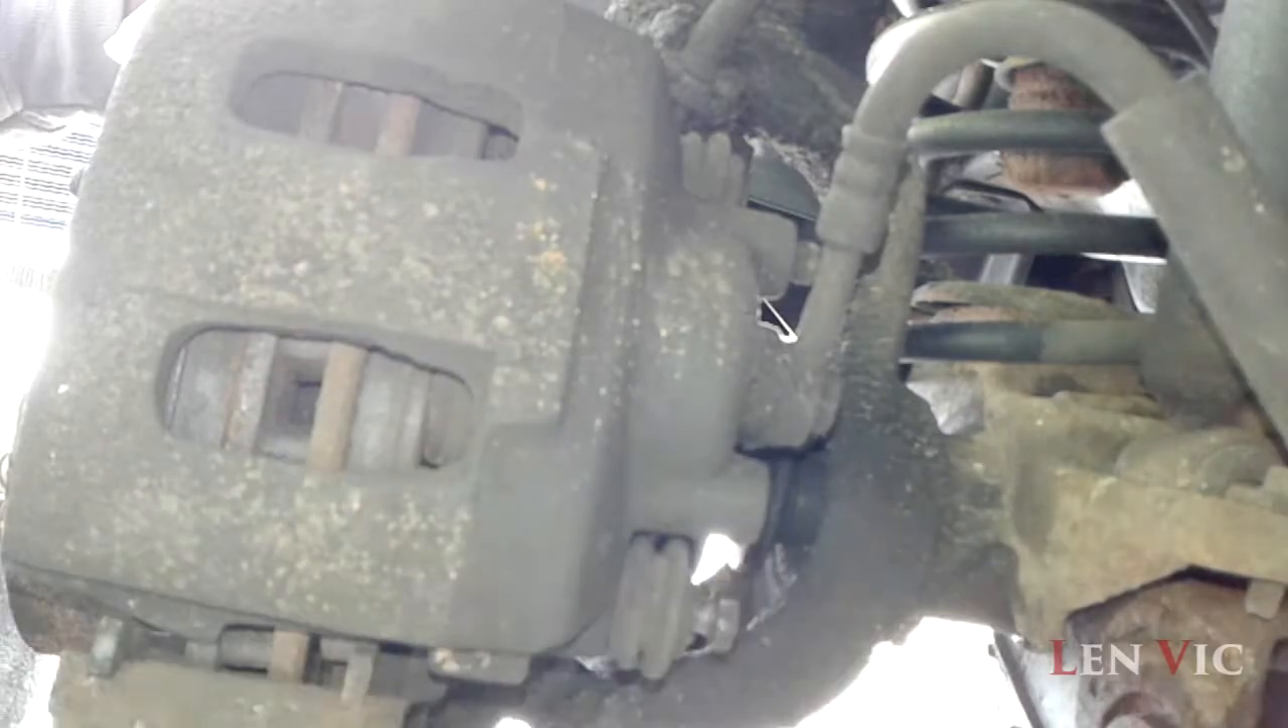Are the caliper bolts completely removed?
No.